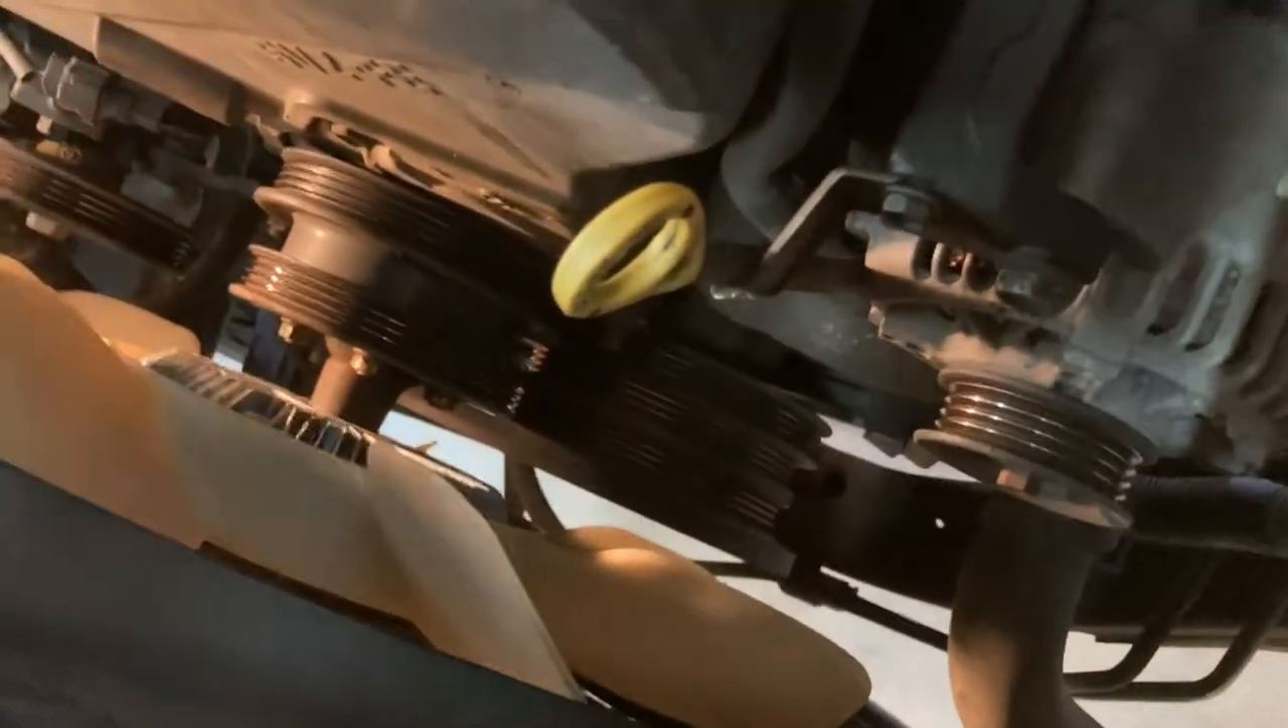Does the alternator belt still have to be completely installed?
Yes.